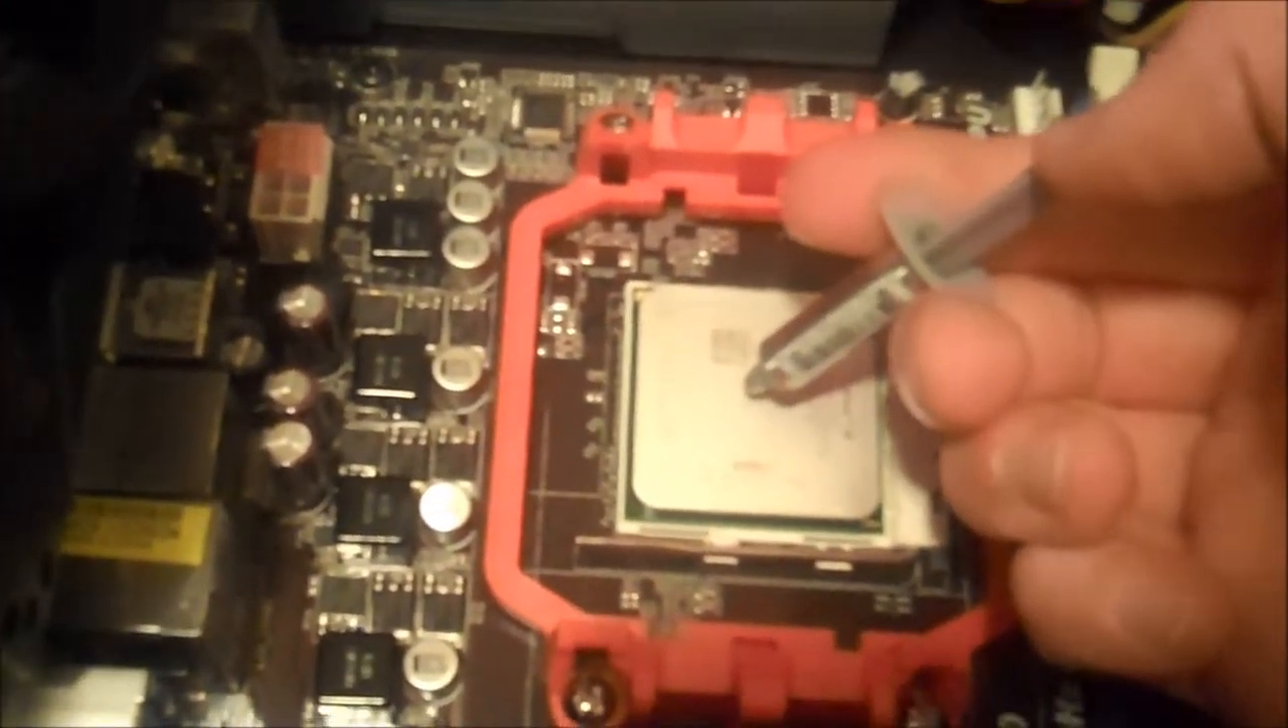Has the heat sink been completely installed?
No.